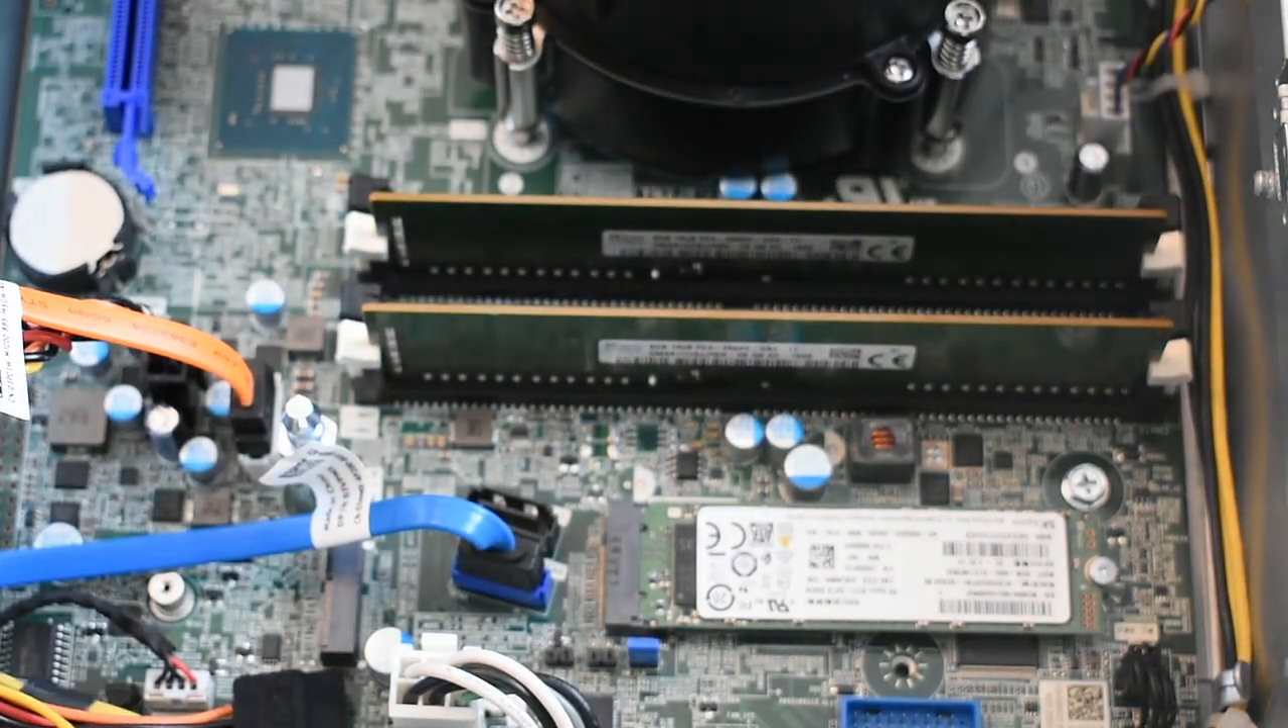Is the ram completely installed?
Yes.